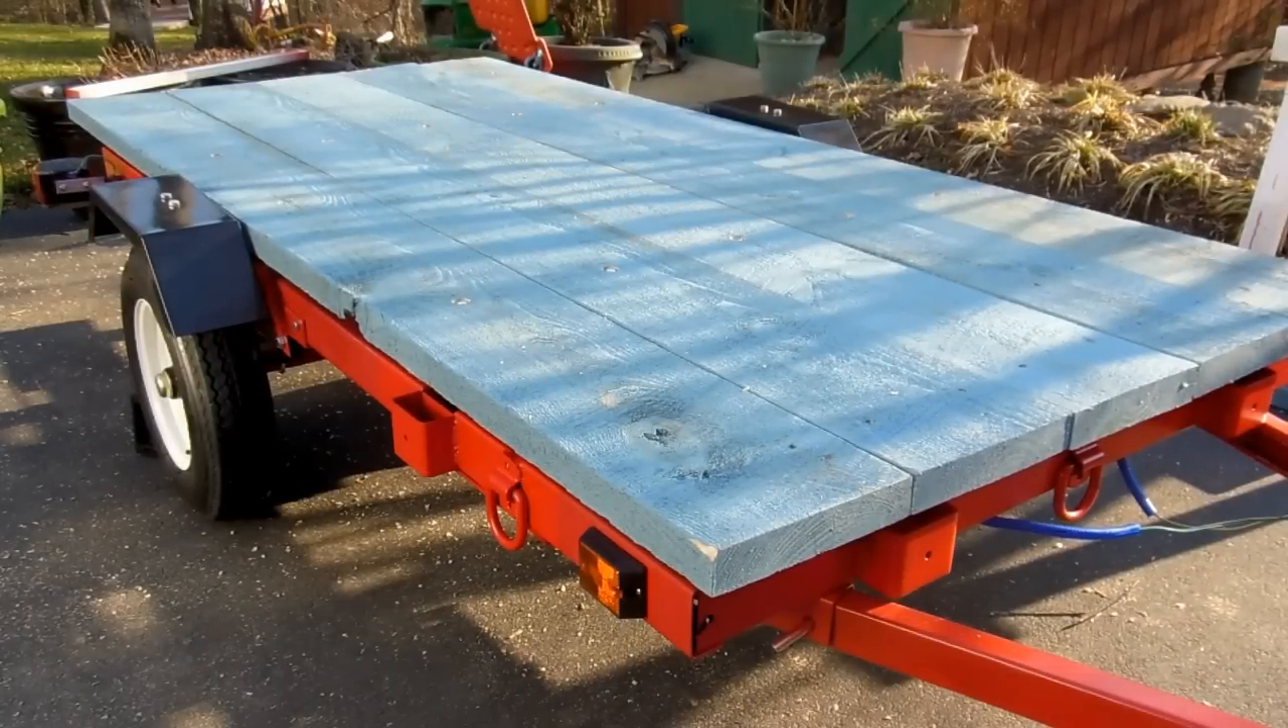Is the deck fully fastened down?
Yes.